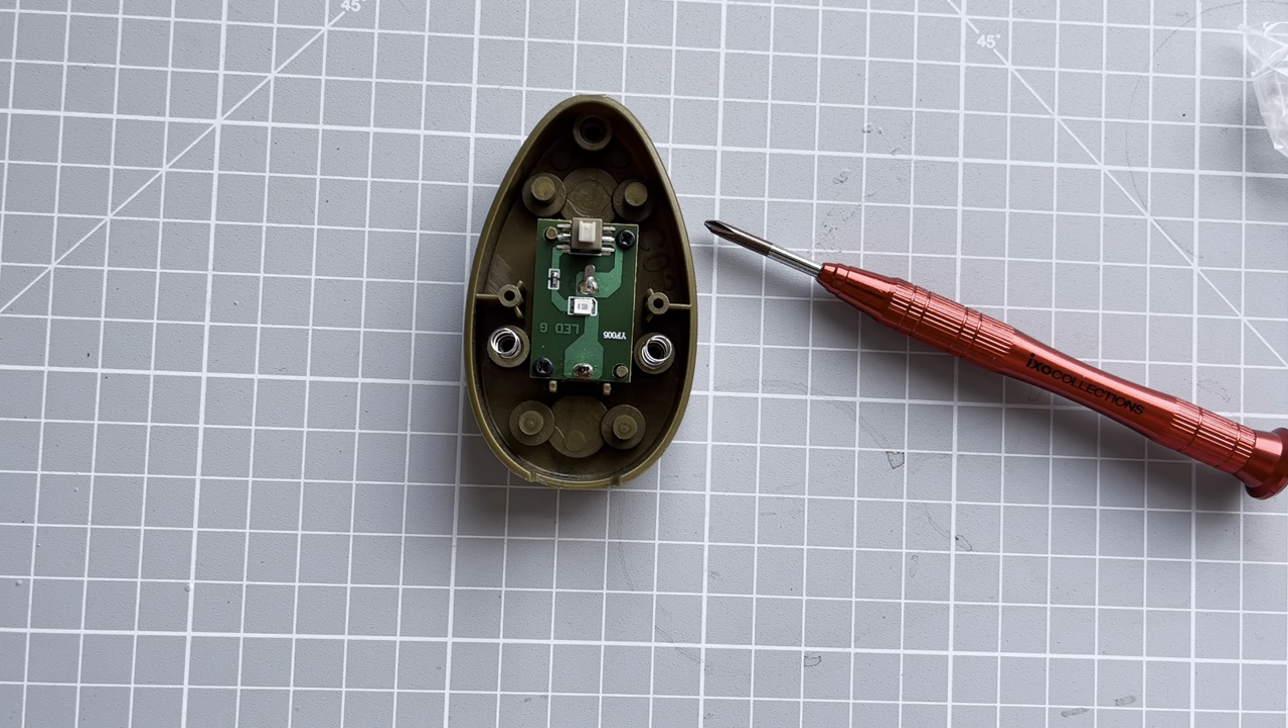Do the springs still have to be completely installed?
No.